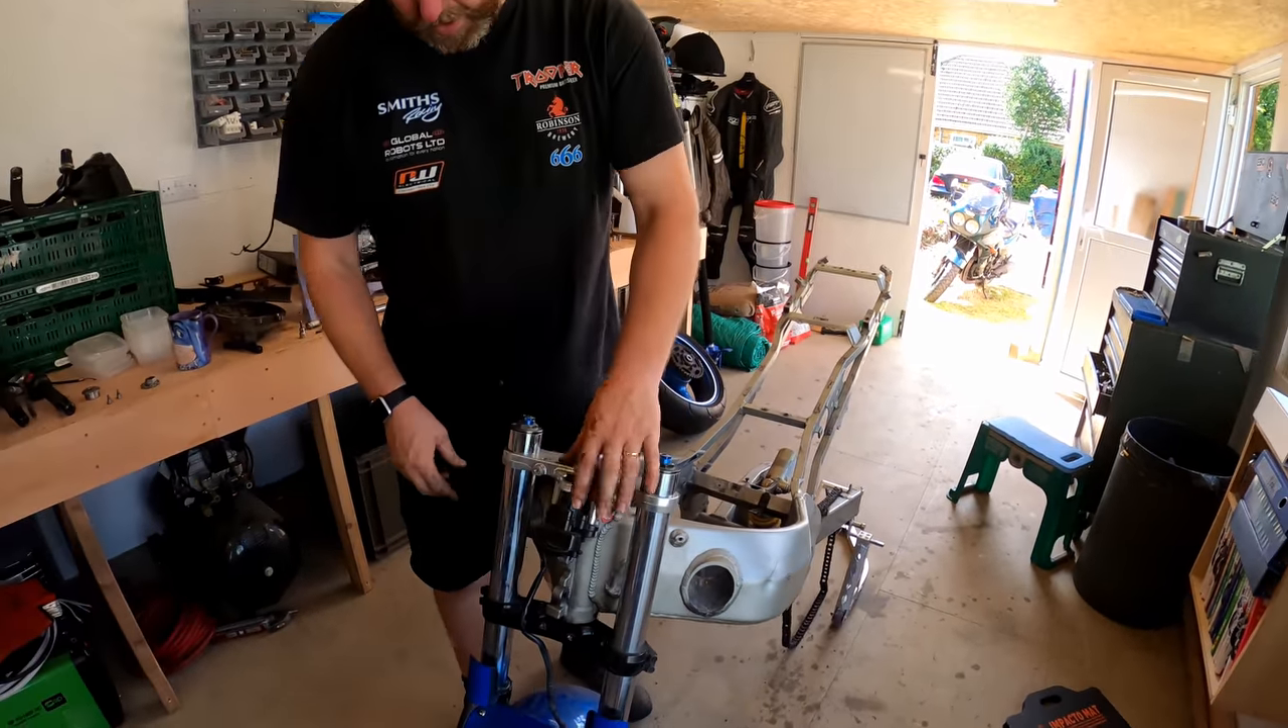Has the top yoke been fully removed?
No.